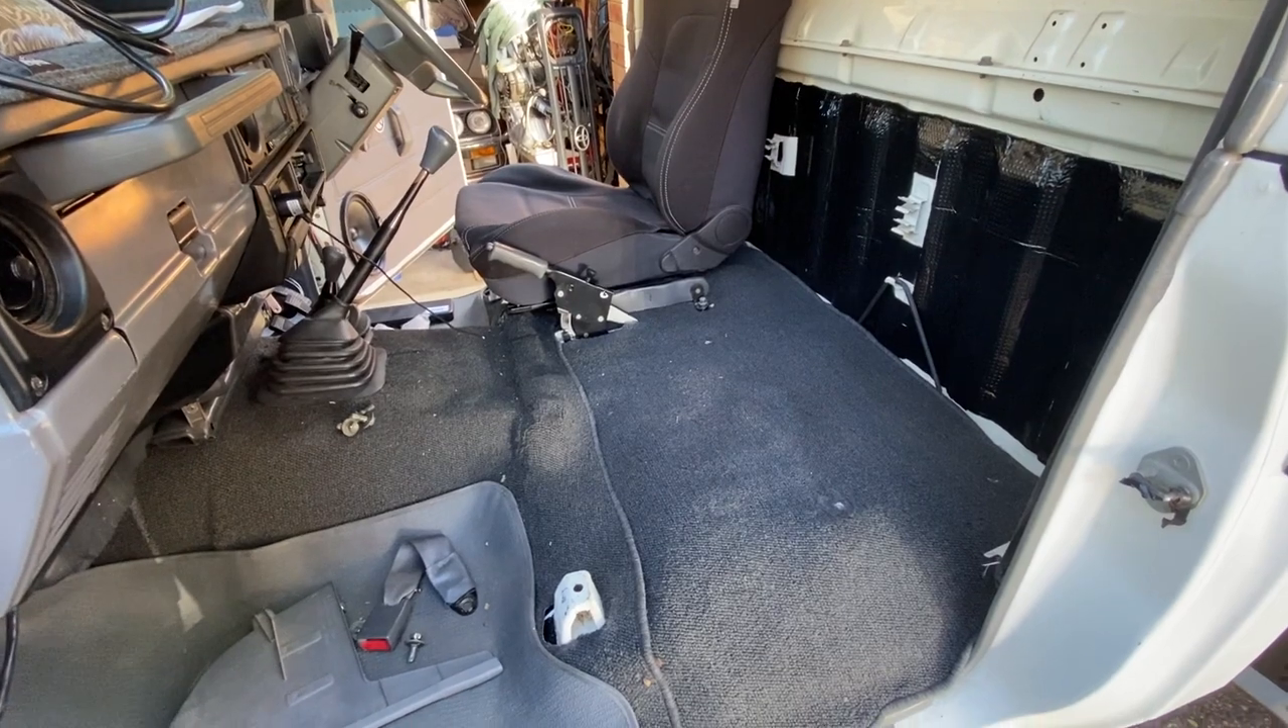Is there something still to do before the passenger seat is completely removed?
No.